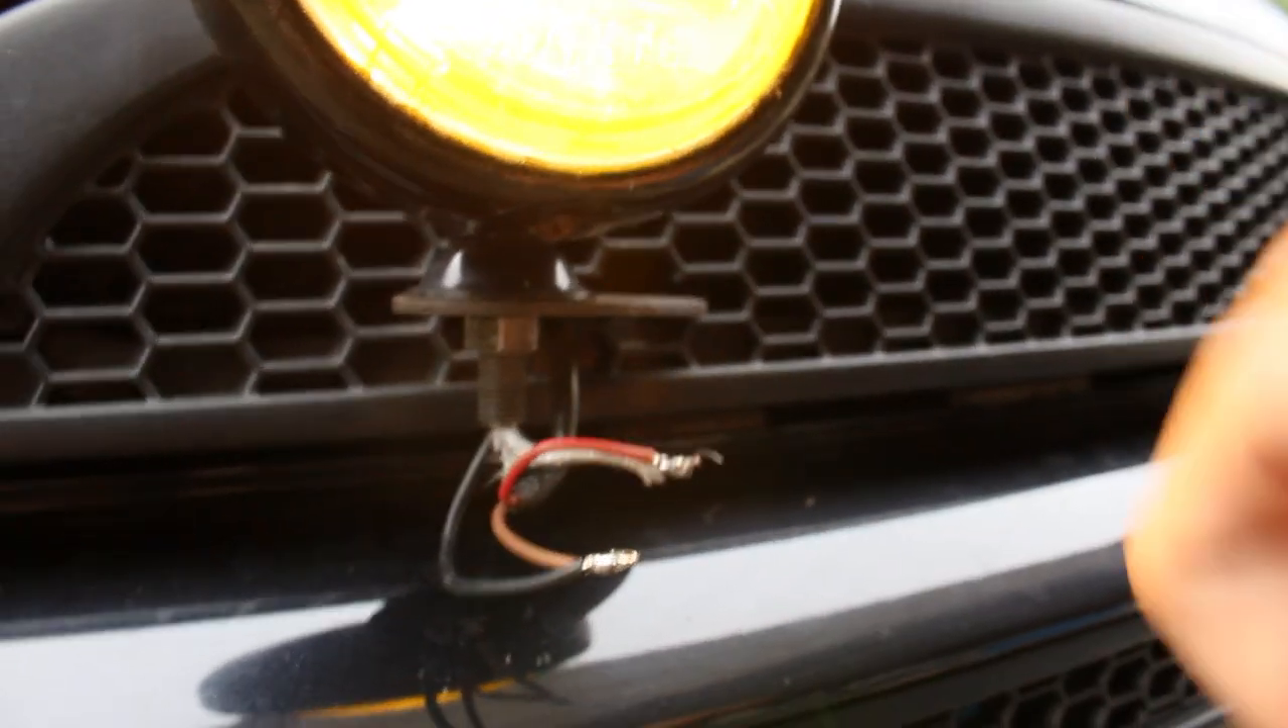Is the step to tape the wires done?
No.